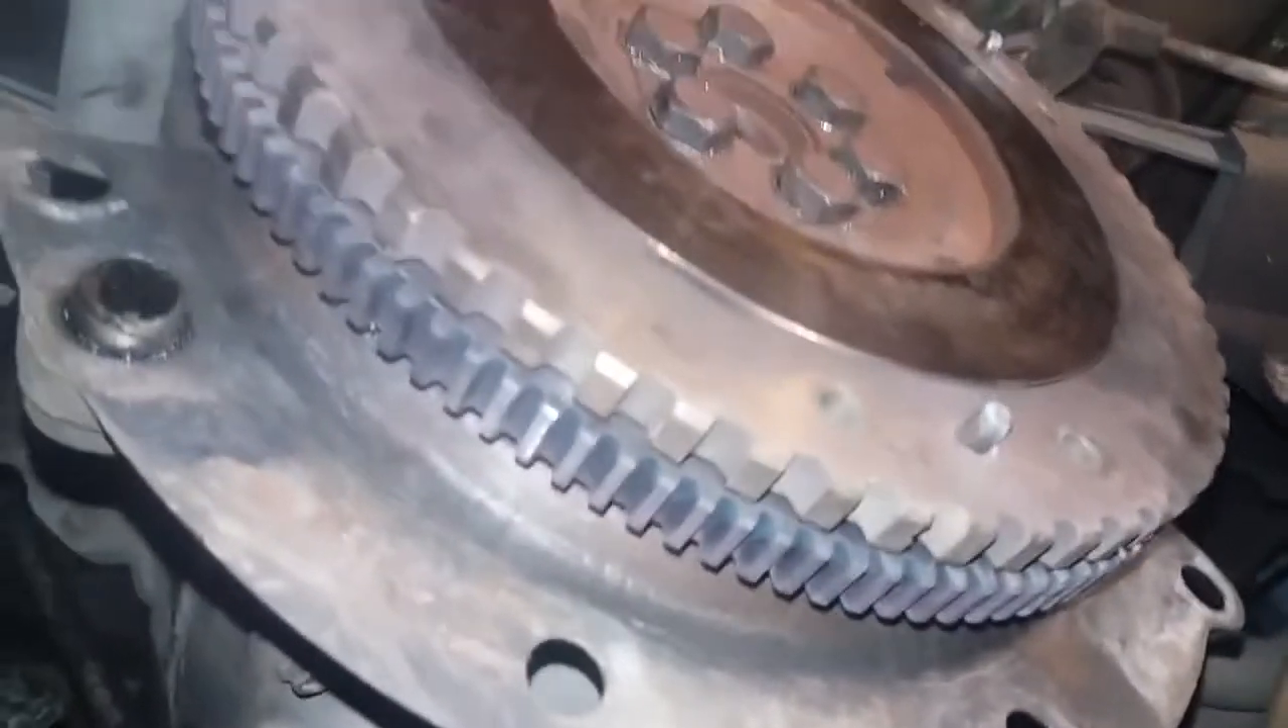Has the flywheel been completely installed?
Yes.